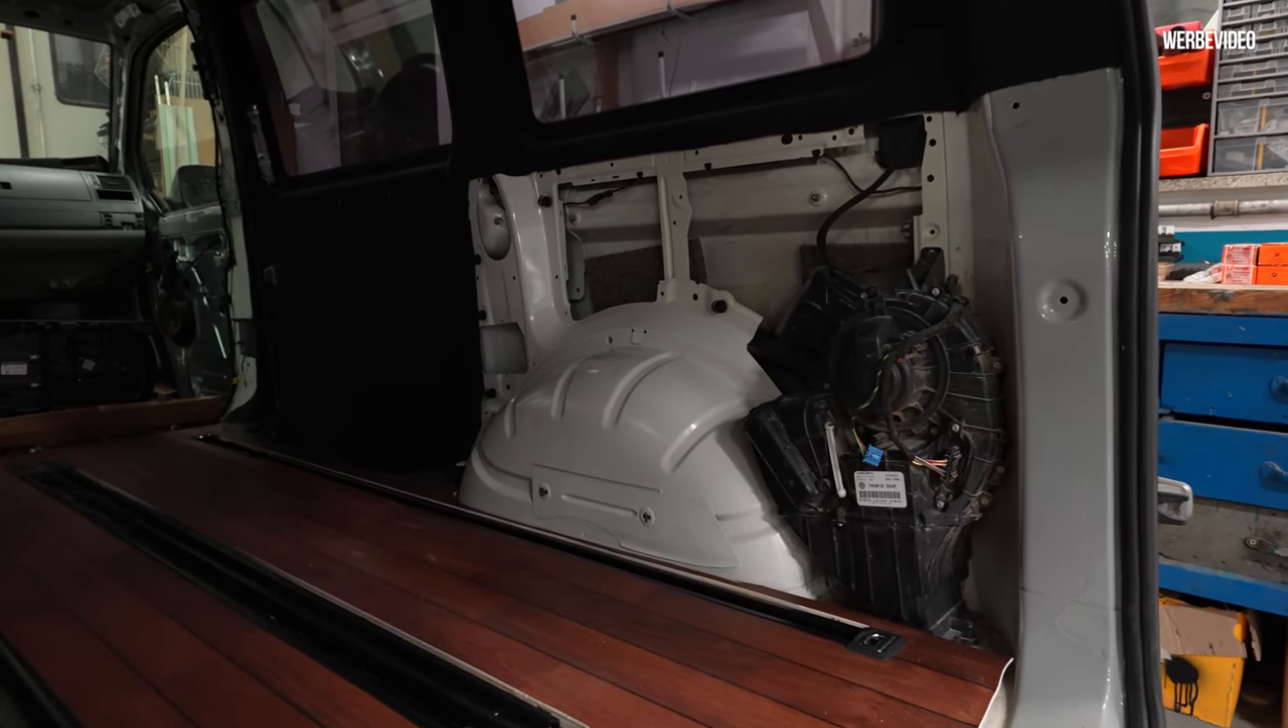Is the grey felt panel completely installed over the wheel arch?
No.